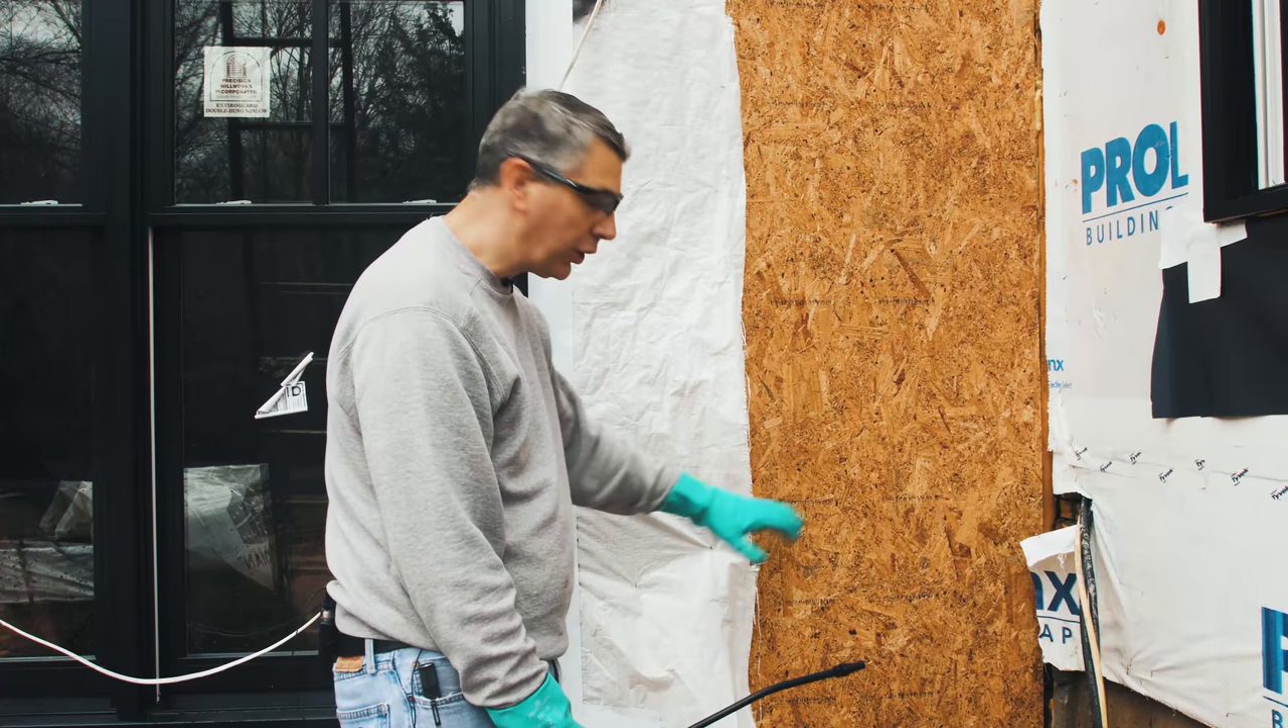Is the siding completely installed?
No.